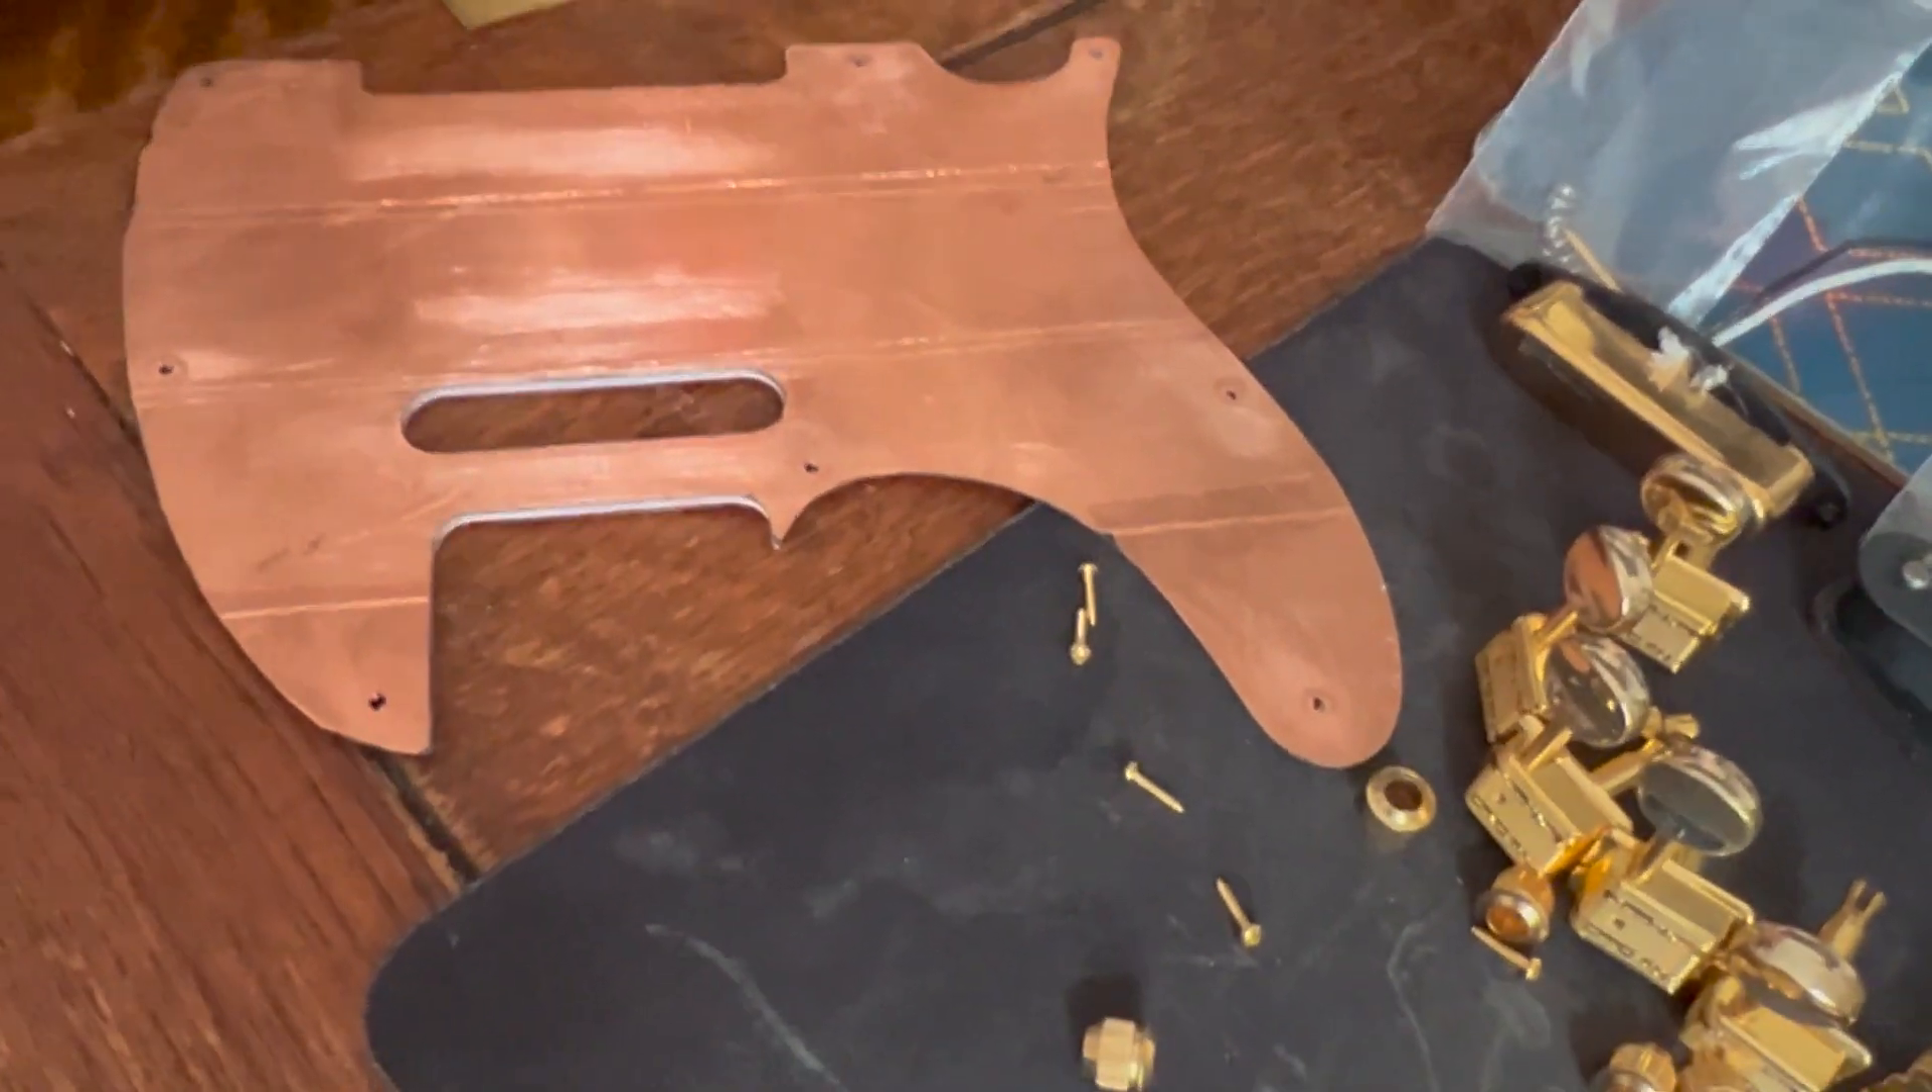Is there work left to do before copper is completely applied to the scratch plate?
No.